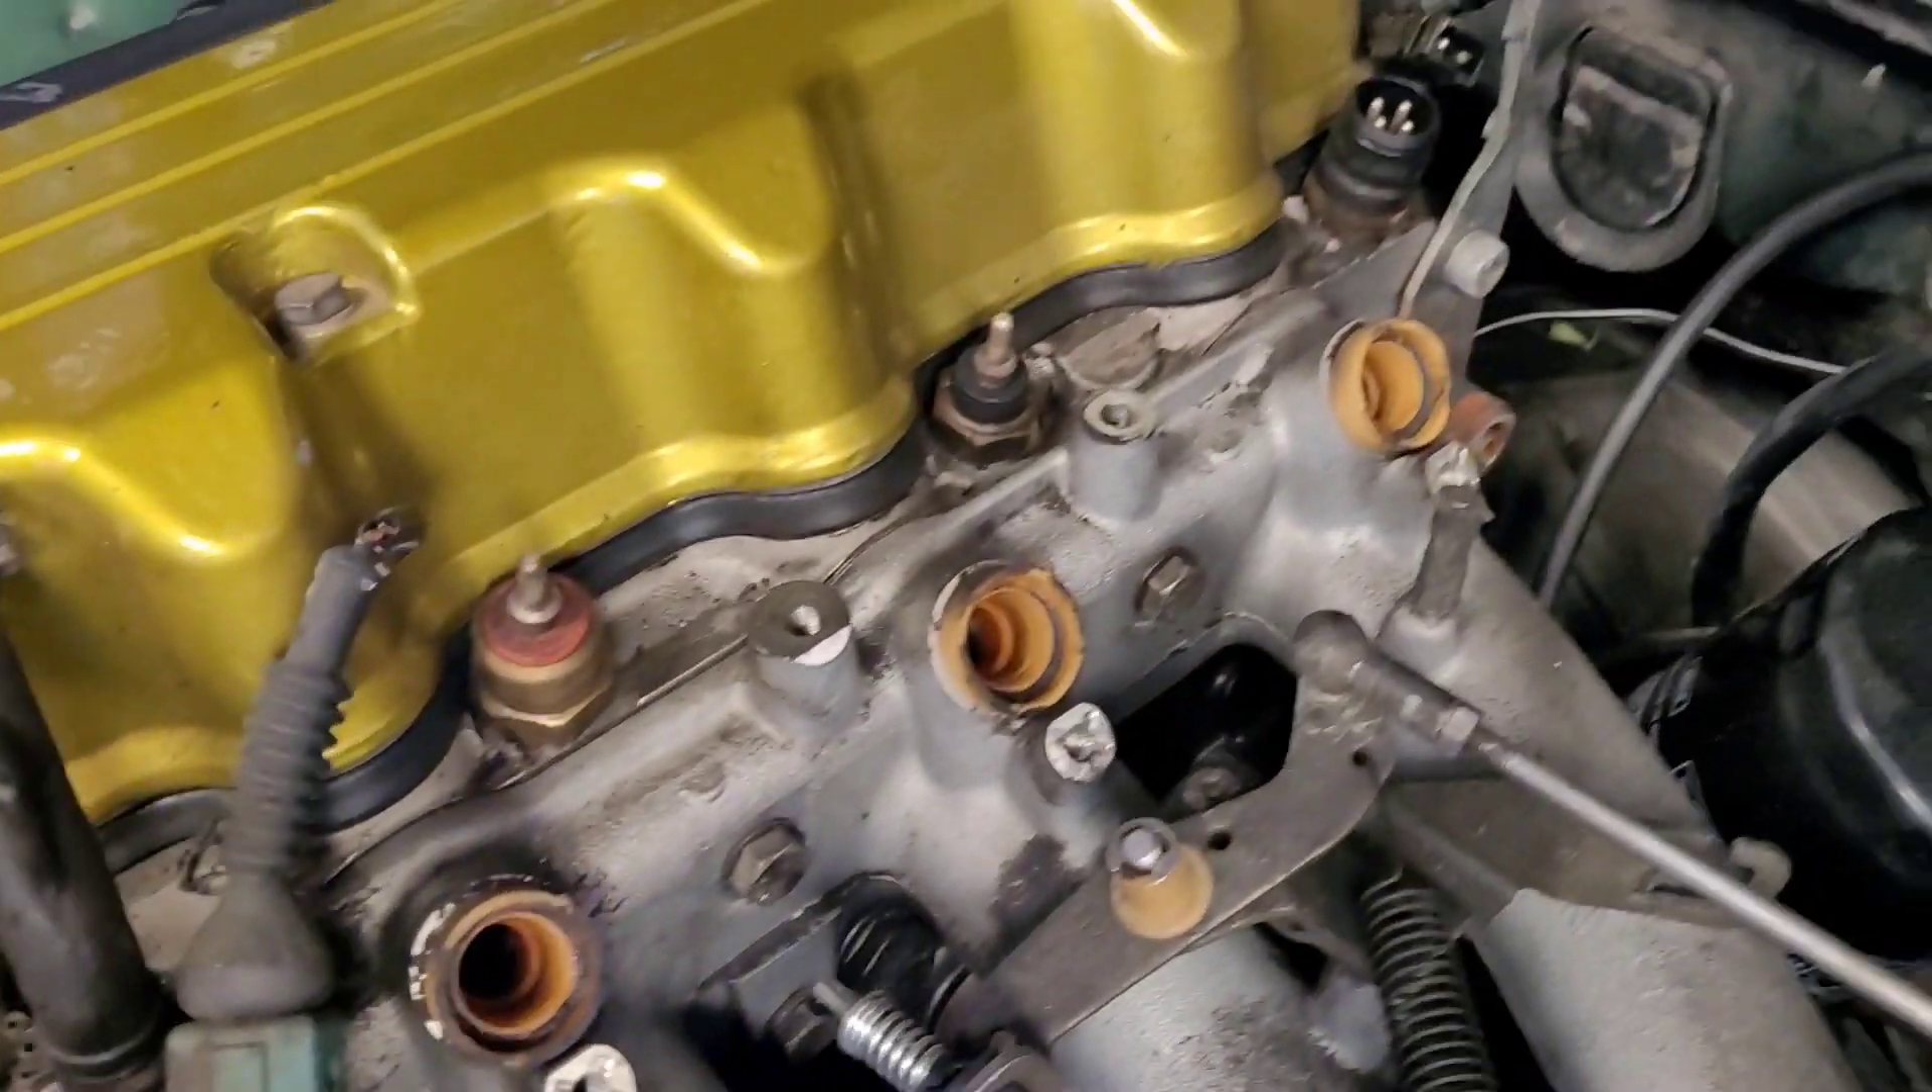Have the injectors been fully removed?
Yes.